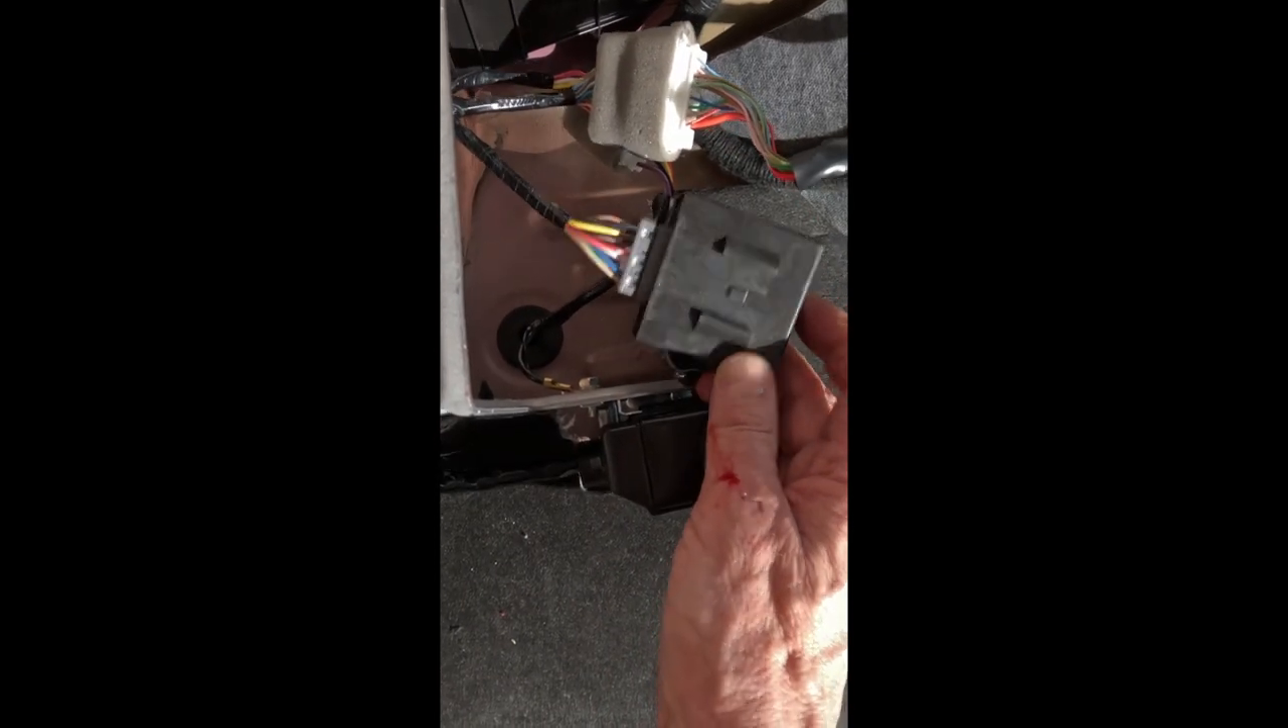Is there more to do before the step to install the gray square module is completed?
Yes.